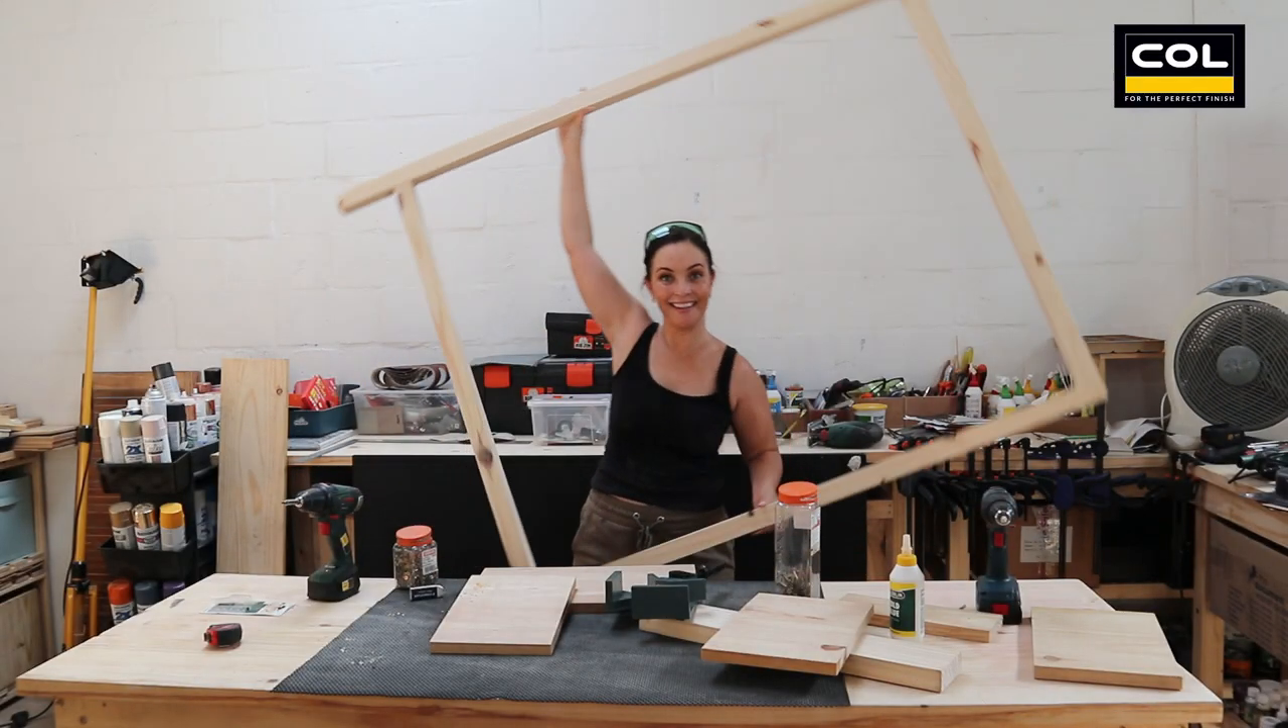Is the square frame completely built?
Yes.